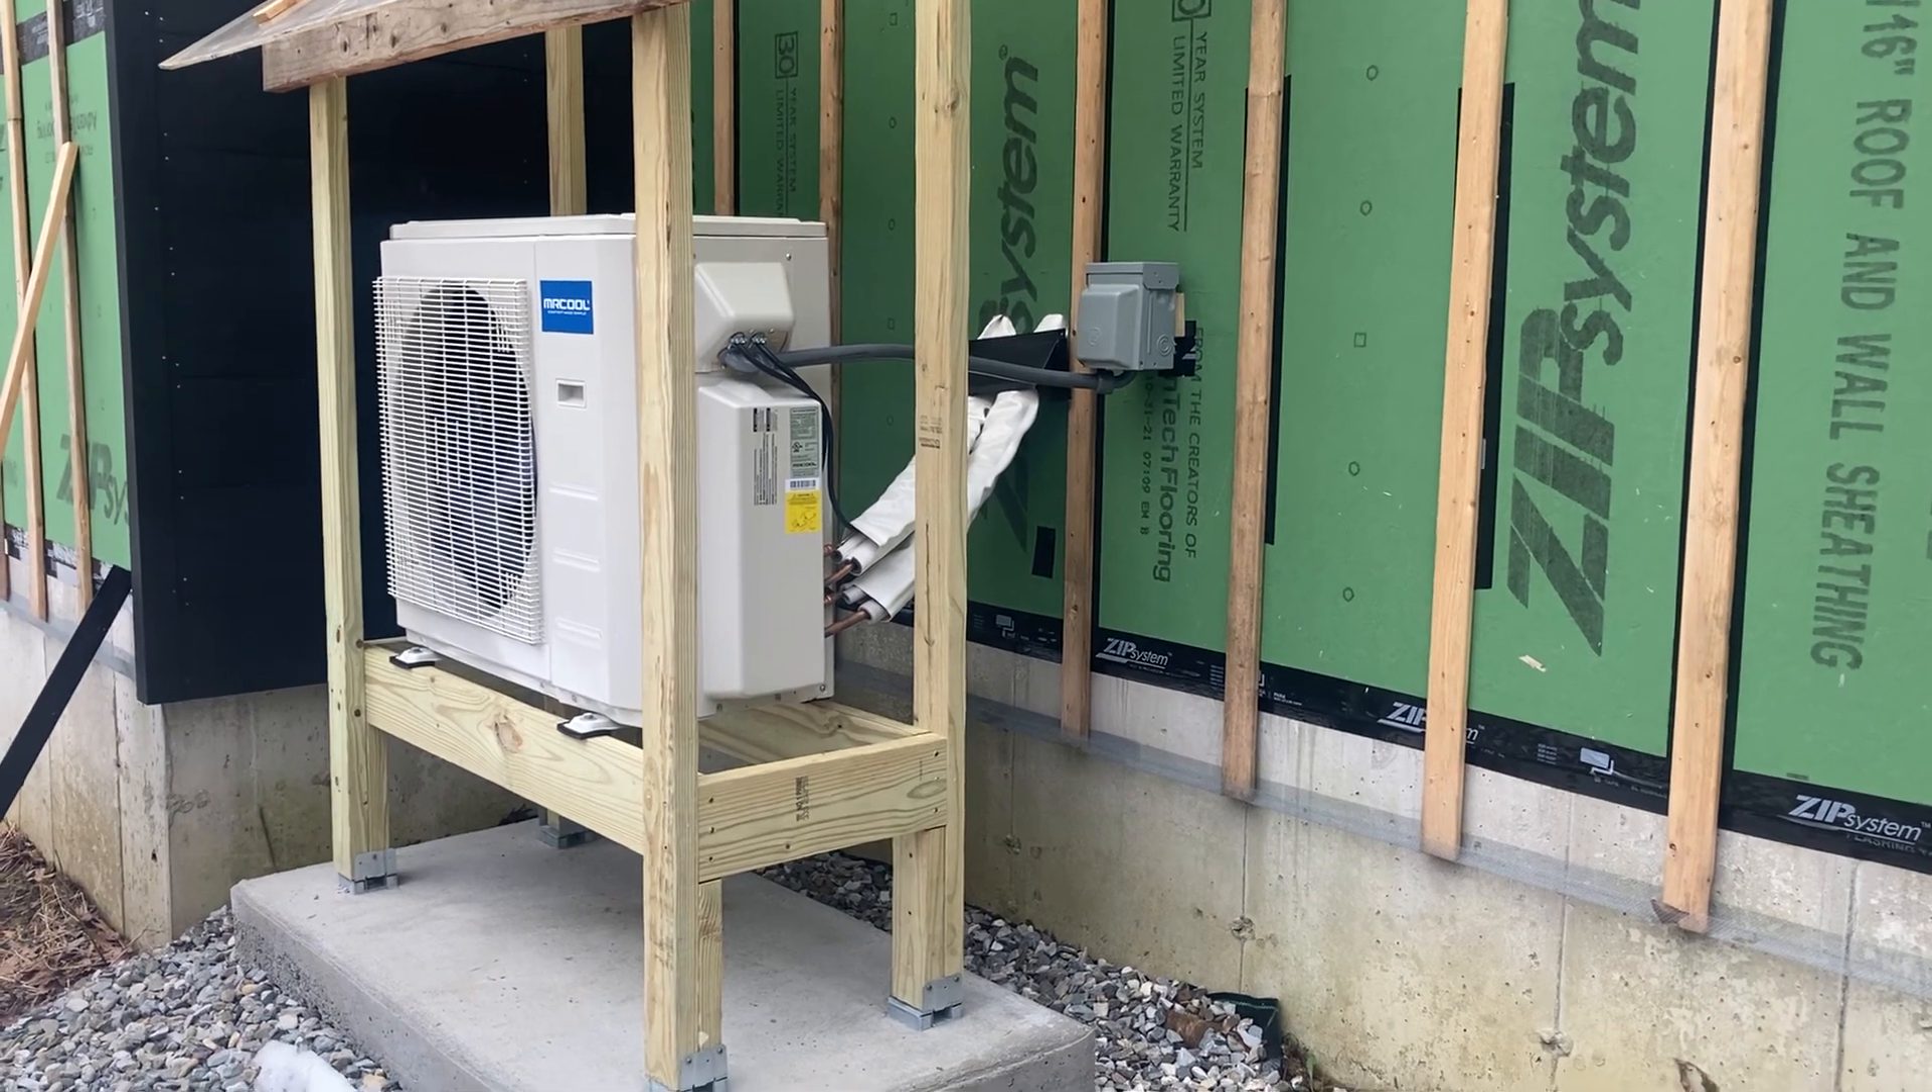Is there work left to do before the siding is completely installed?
Yes.